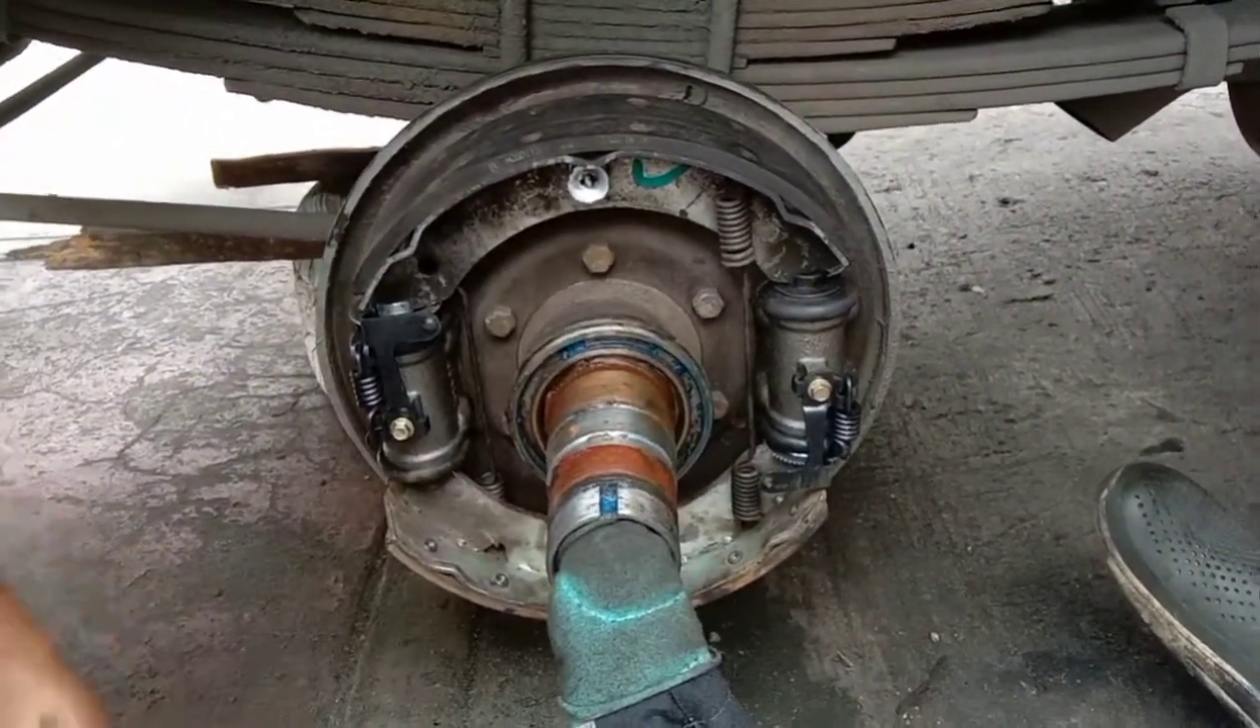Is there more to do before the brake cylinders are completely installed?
No.